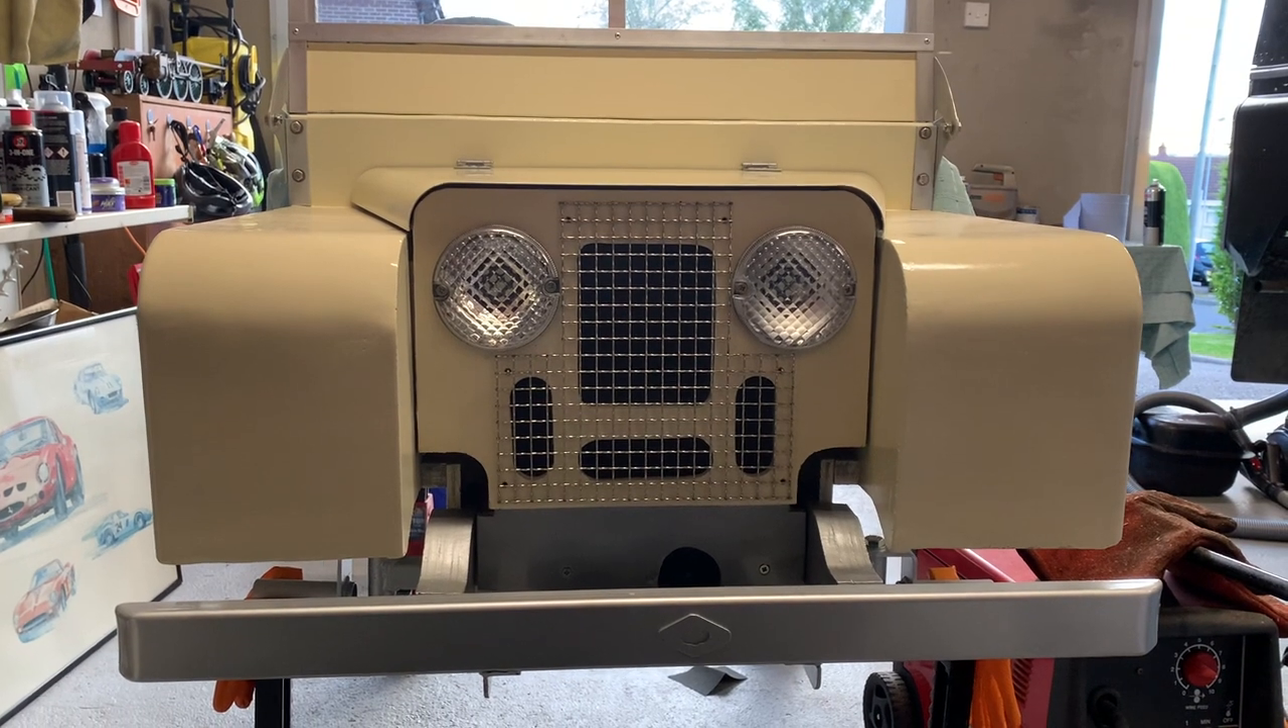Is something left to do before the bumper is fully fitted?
No.